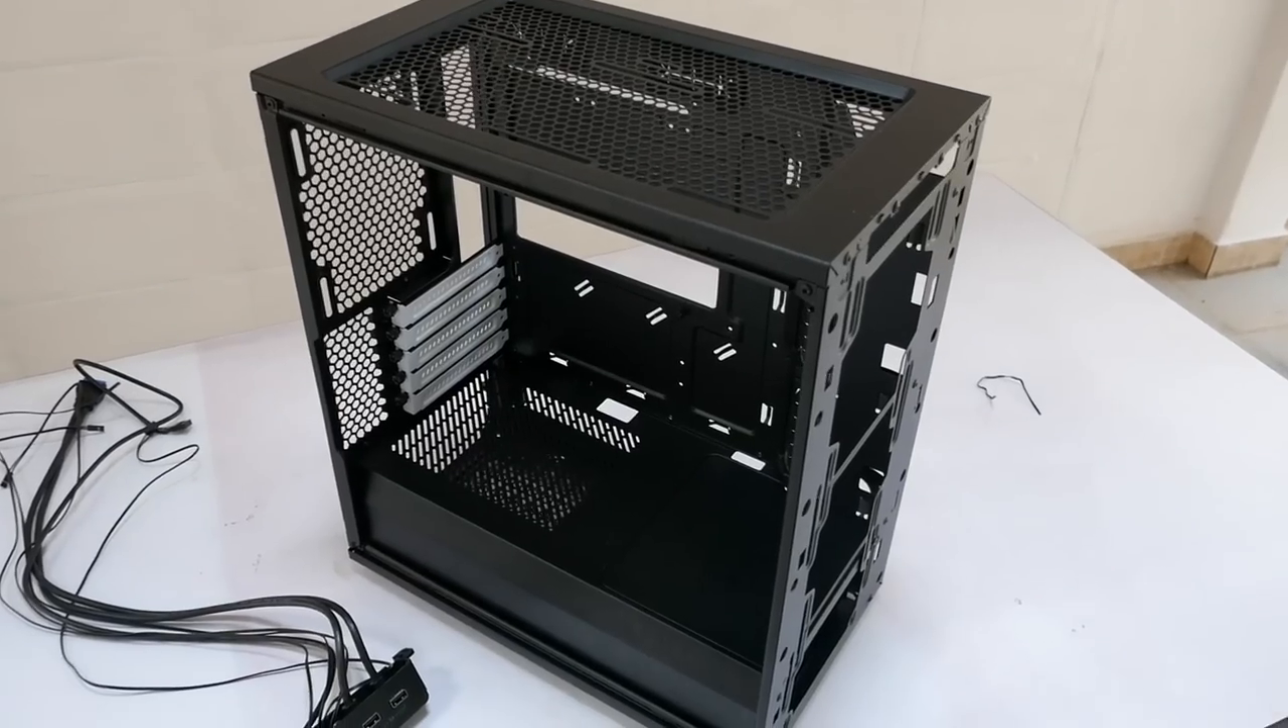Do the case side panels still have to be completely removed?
No.